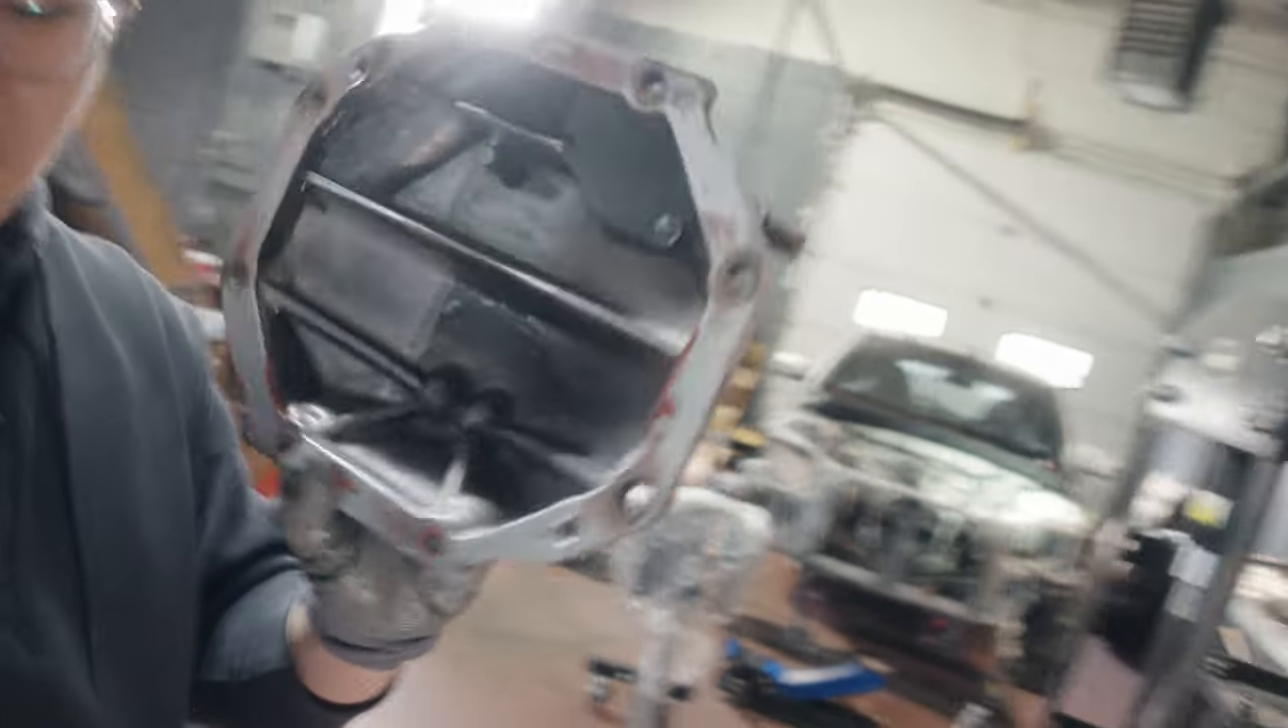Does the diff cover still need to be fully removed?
No.